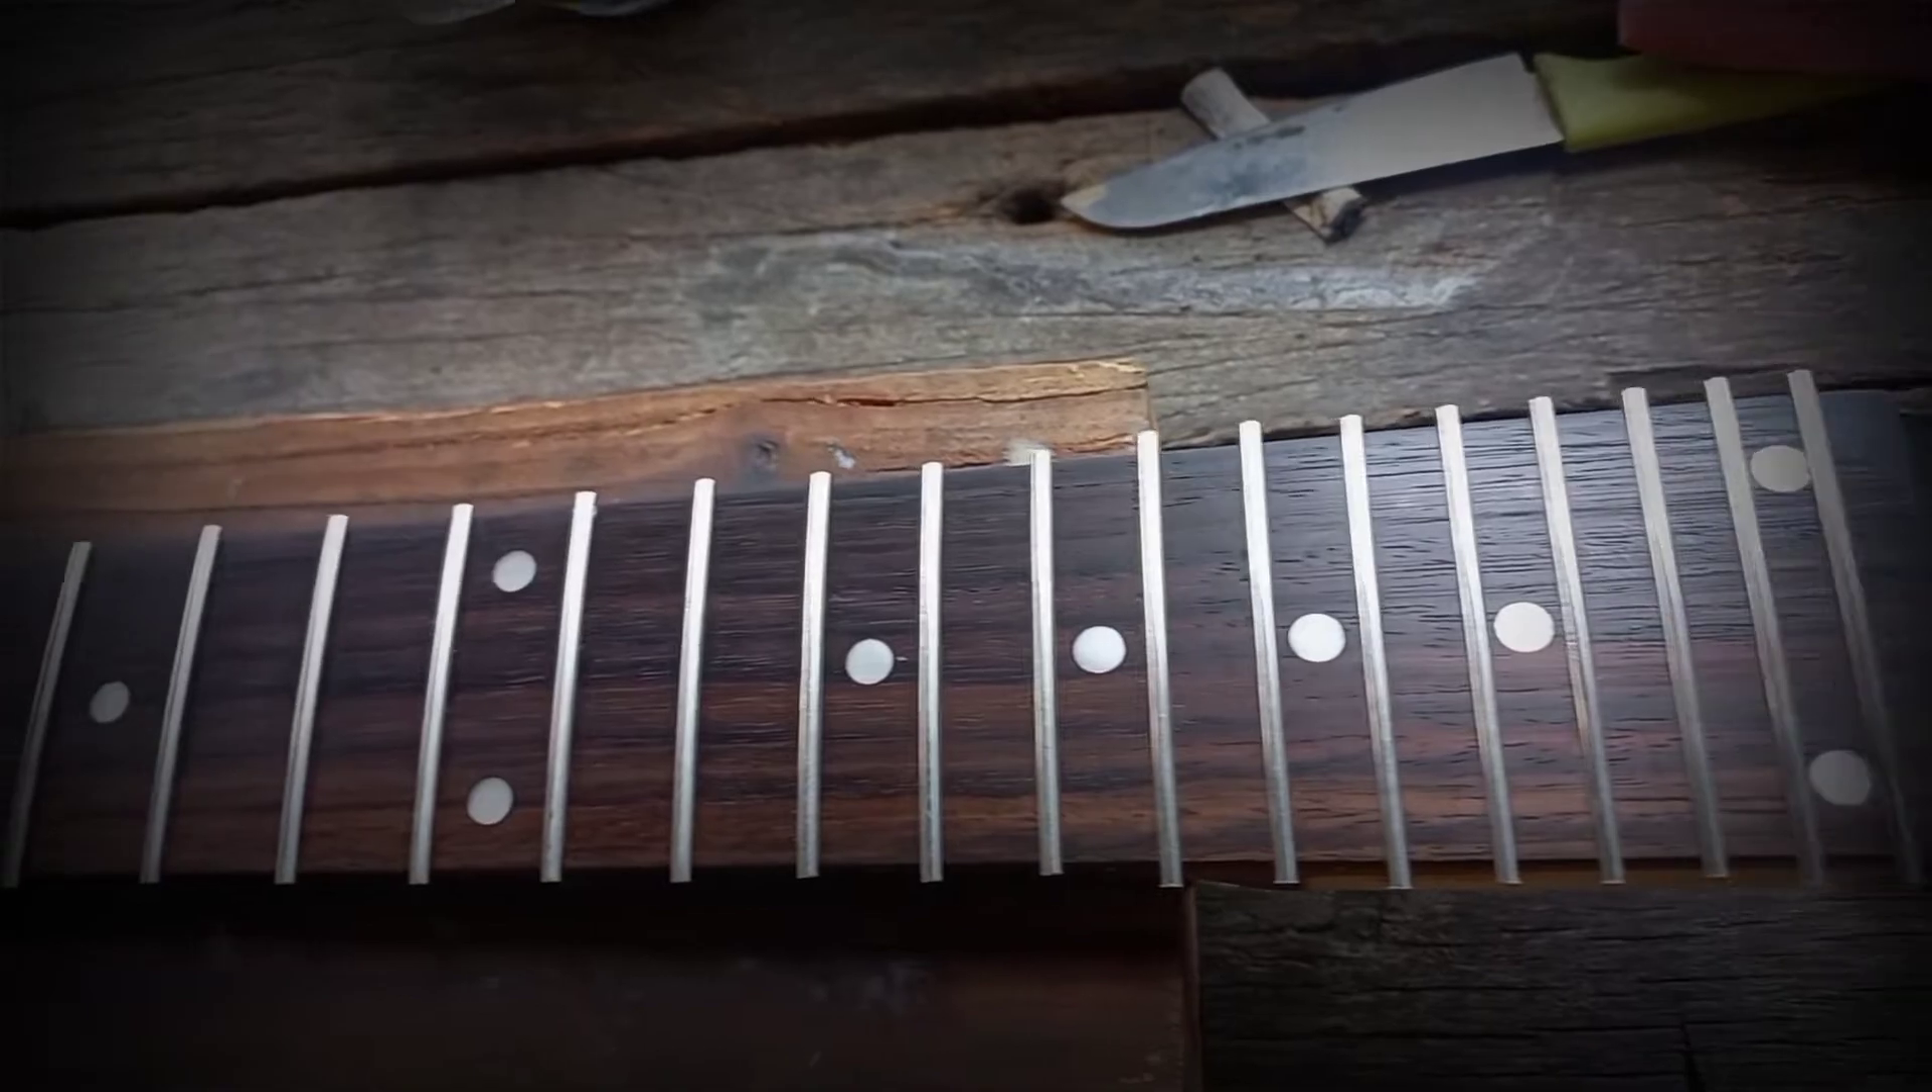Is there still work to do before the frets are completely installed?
No.